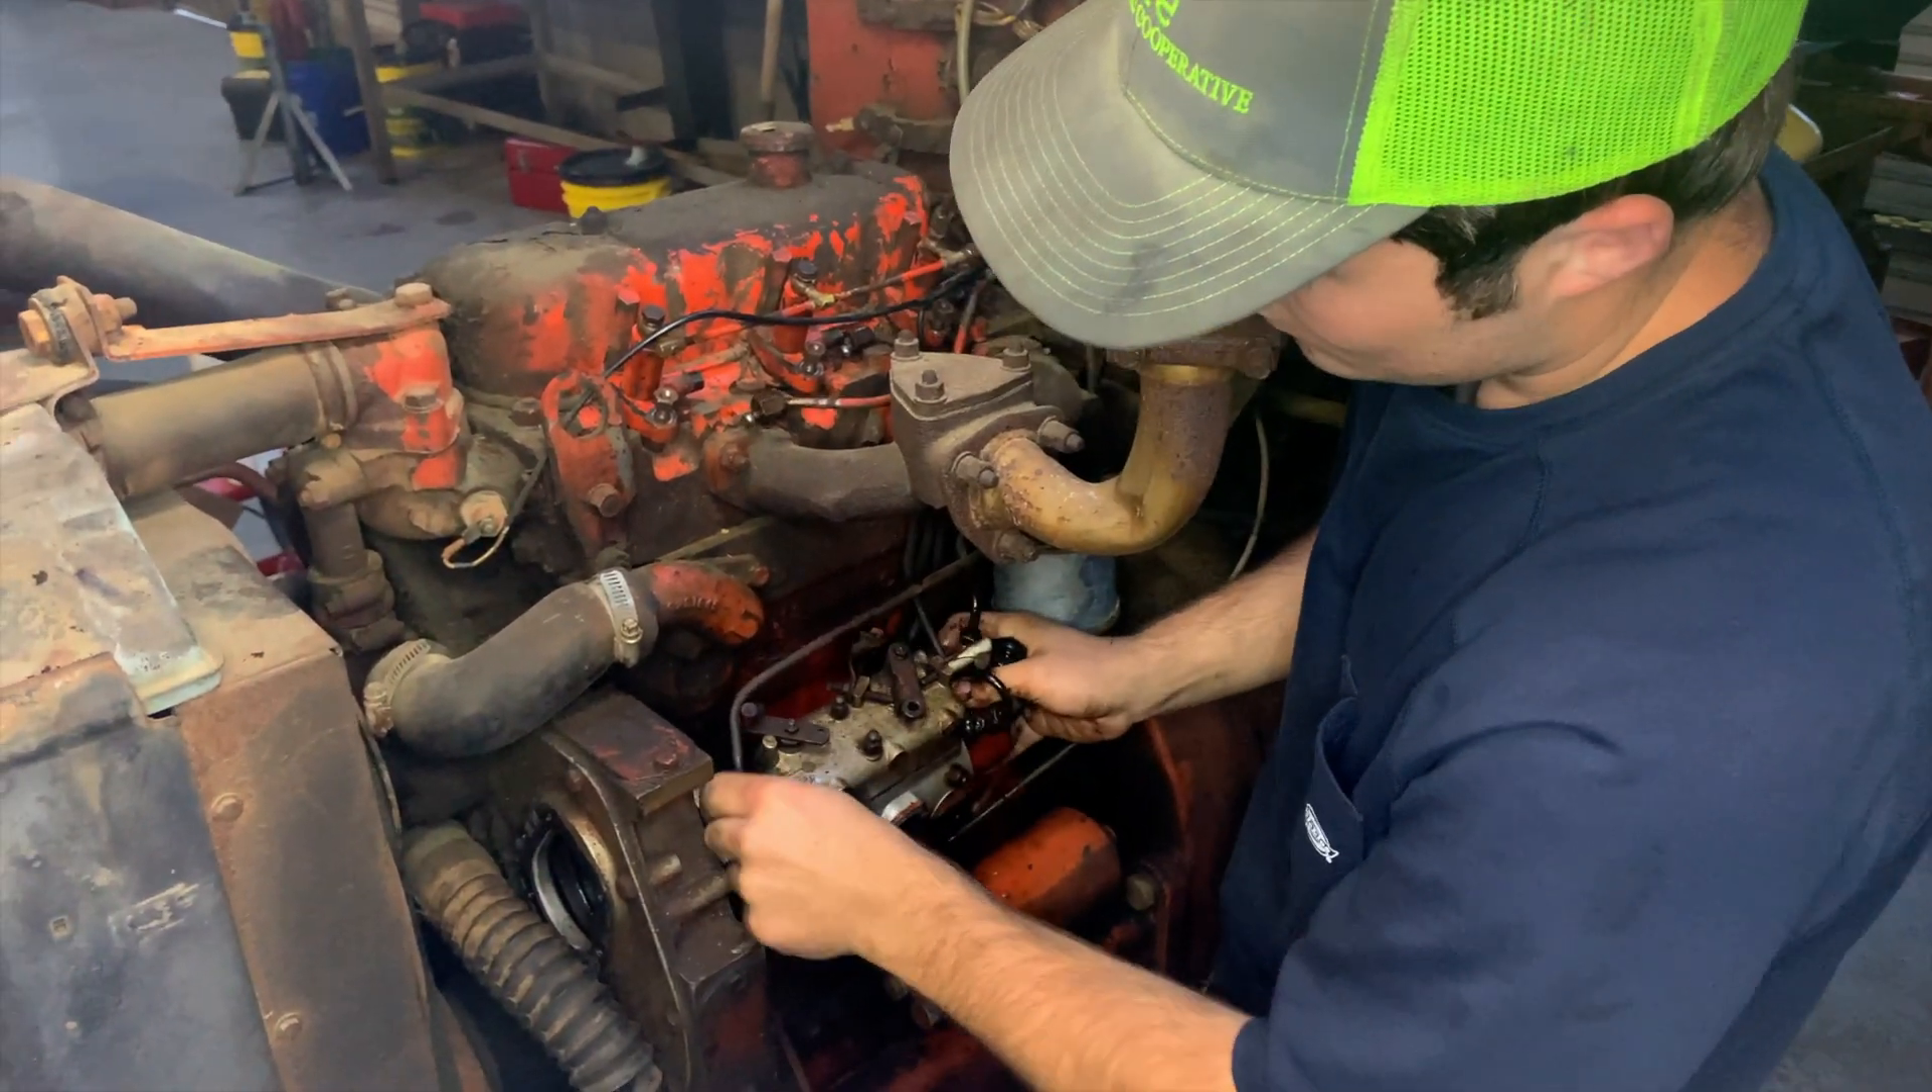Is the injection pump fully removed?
No.